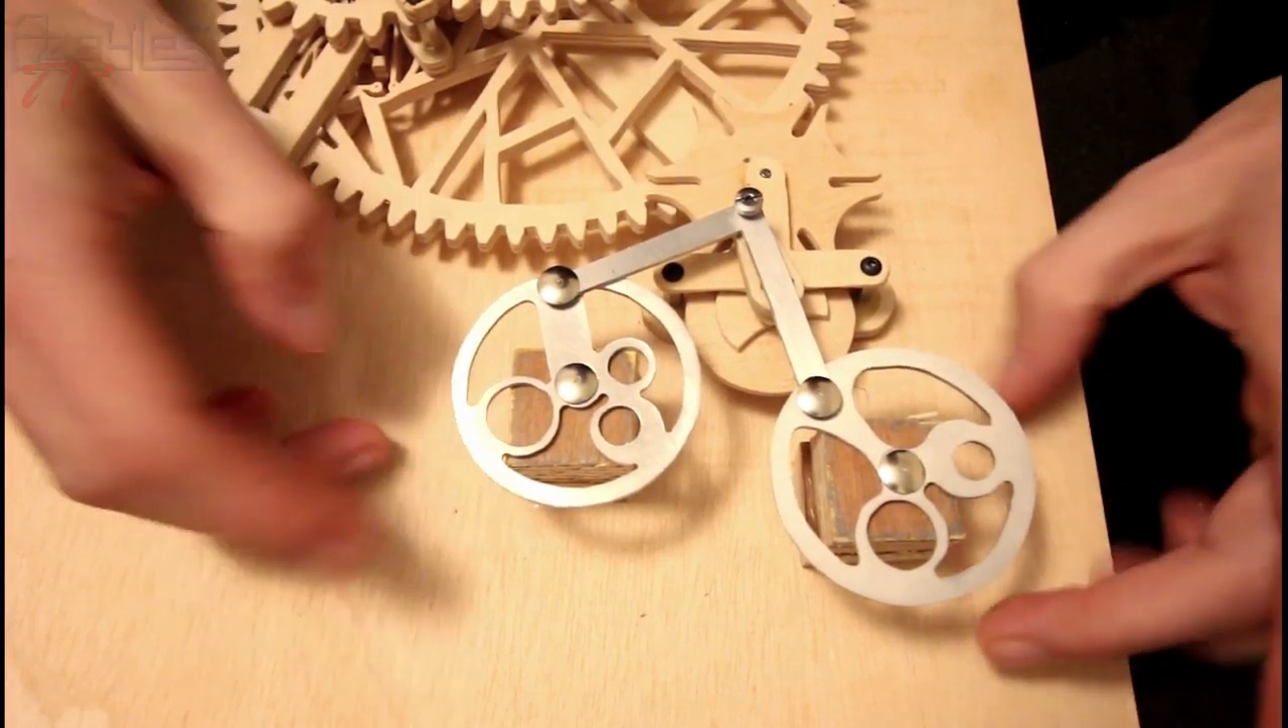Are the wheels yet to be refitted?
No.